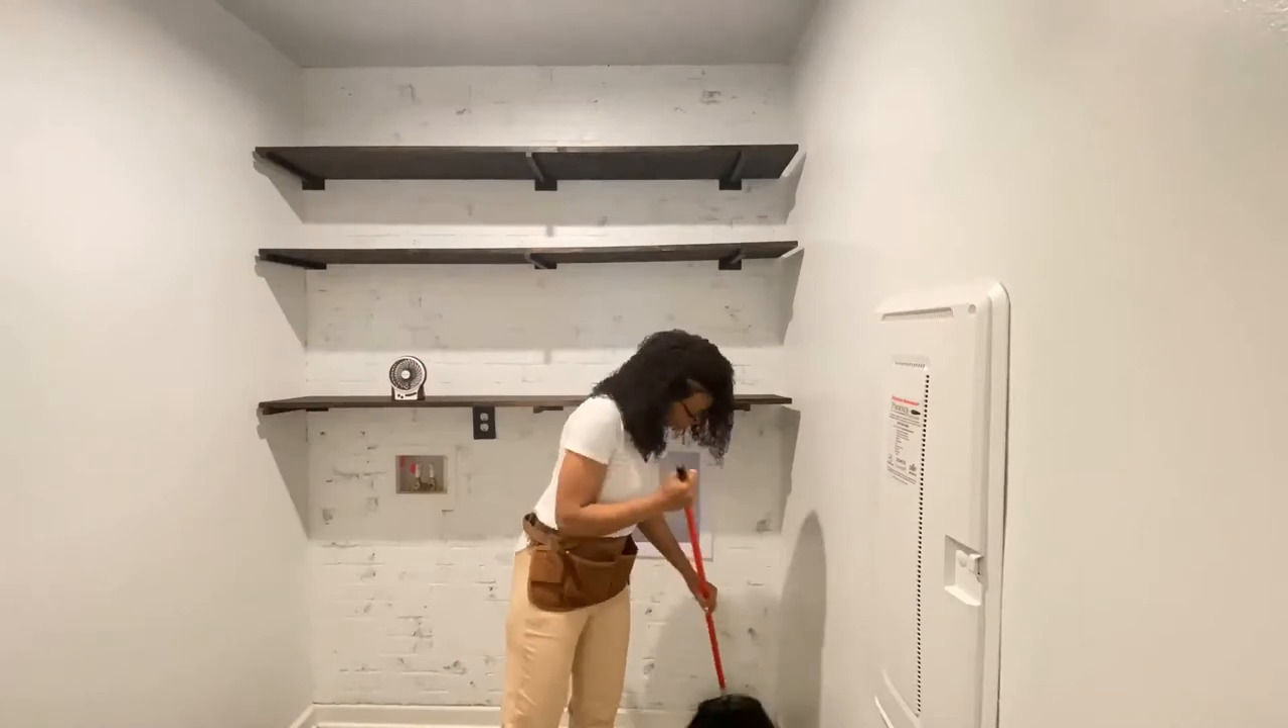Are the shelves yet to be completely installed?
No.